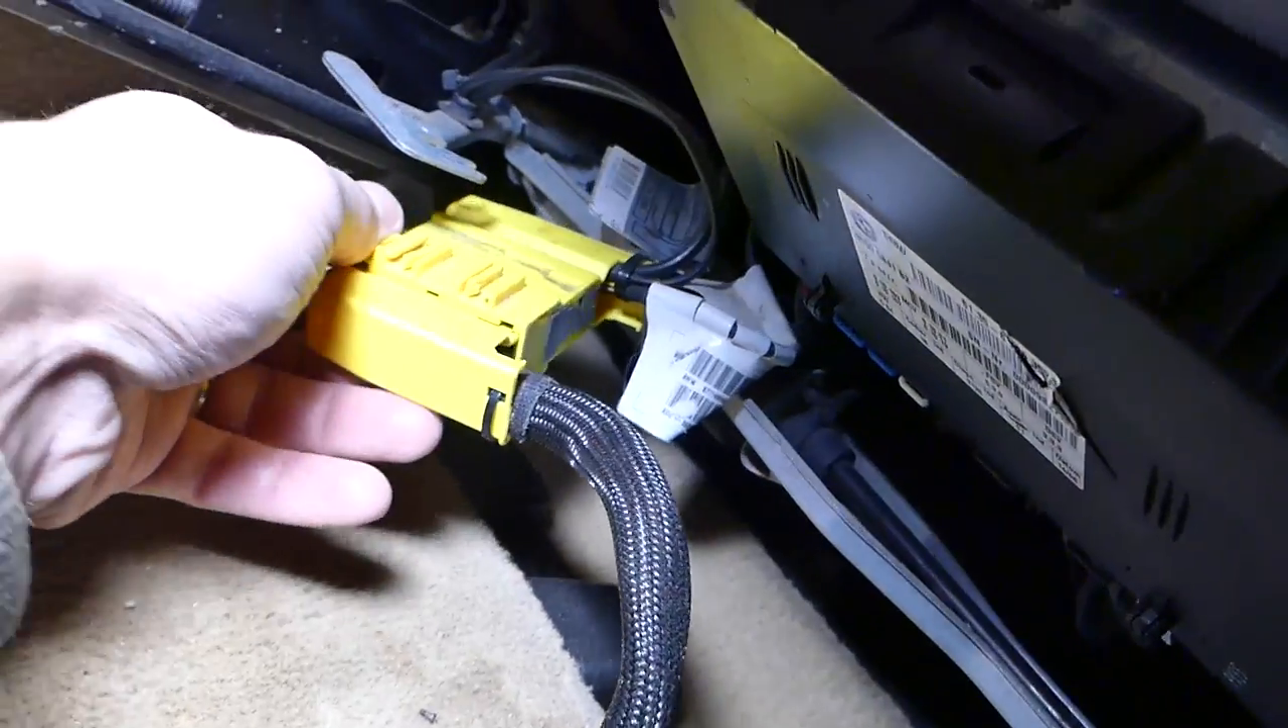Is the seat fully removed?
No.